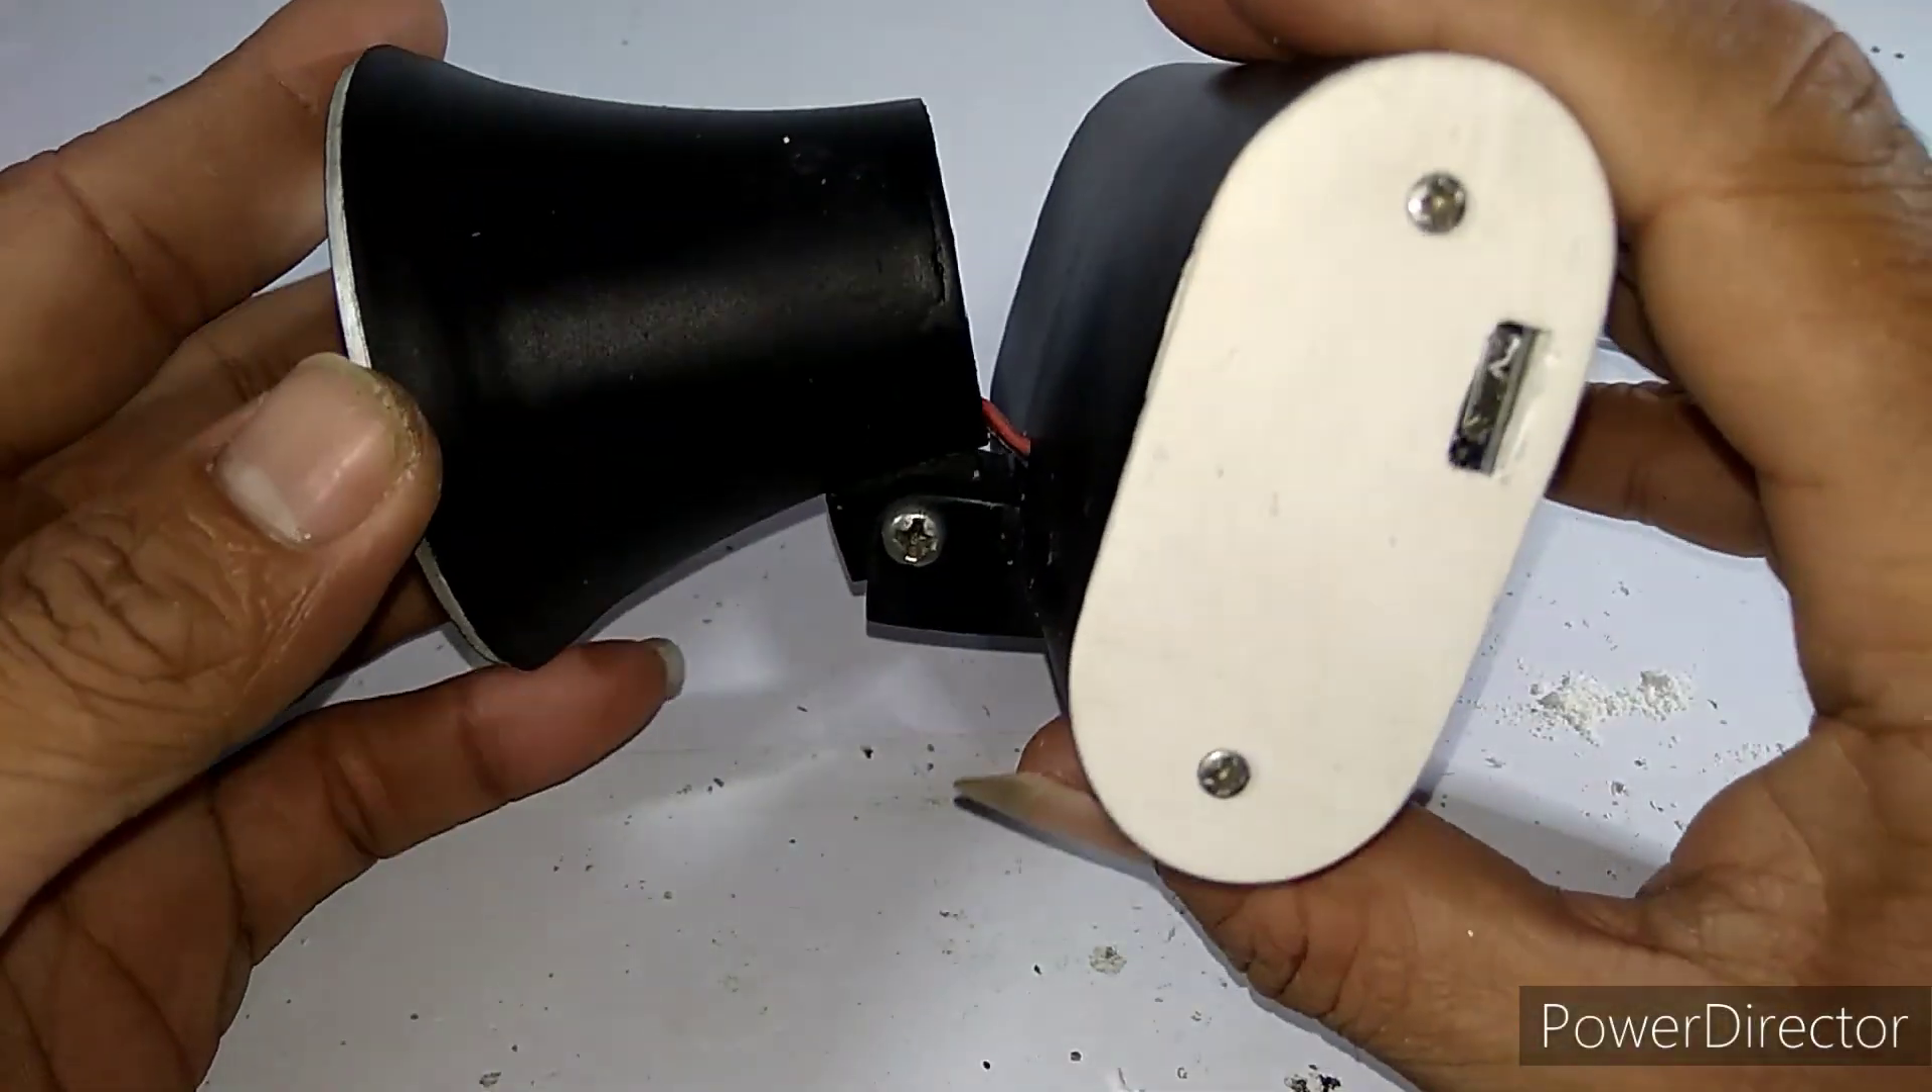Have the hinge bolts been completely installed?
Yes.